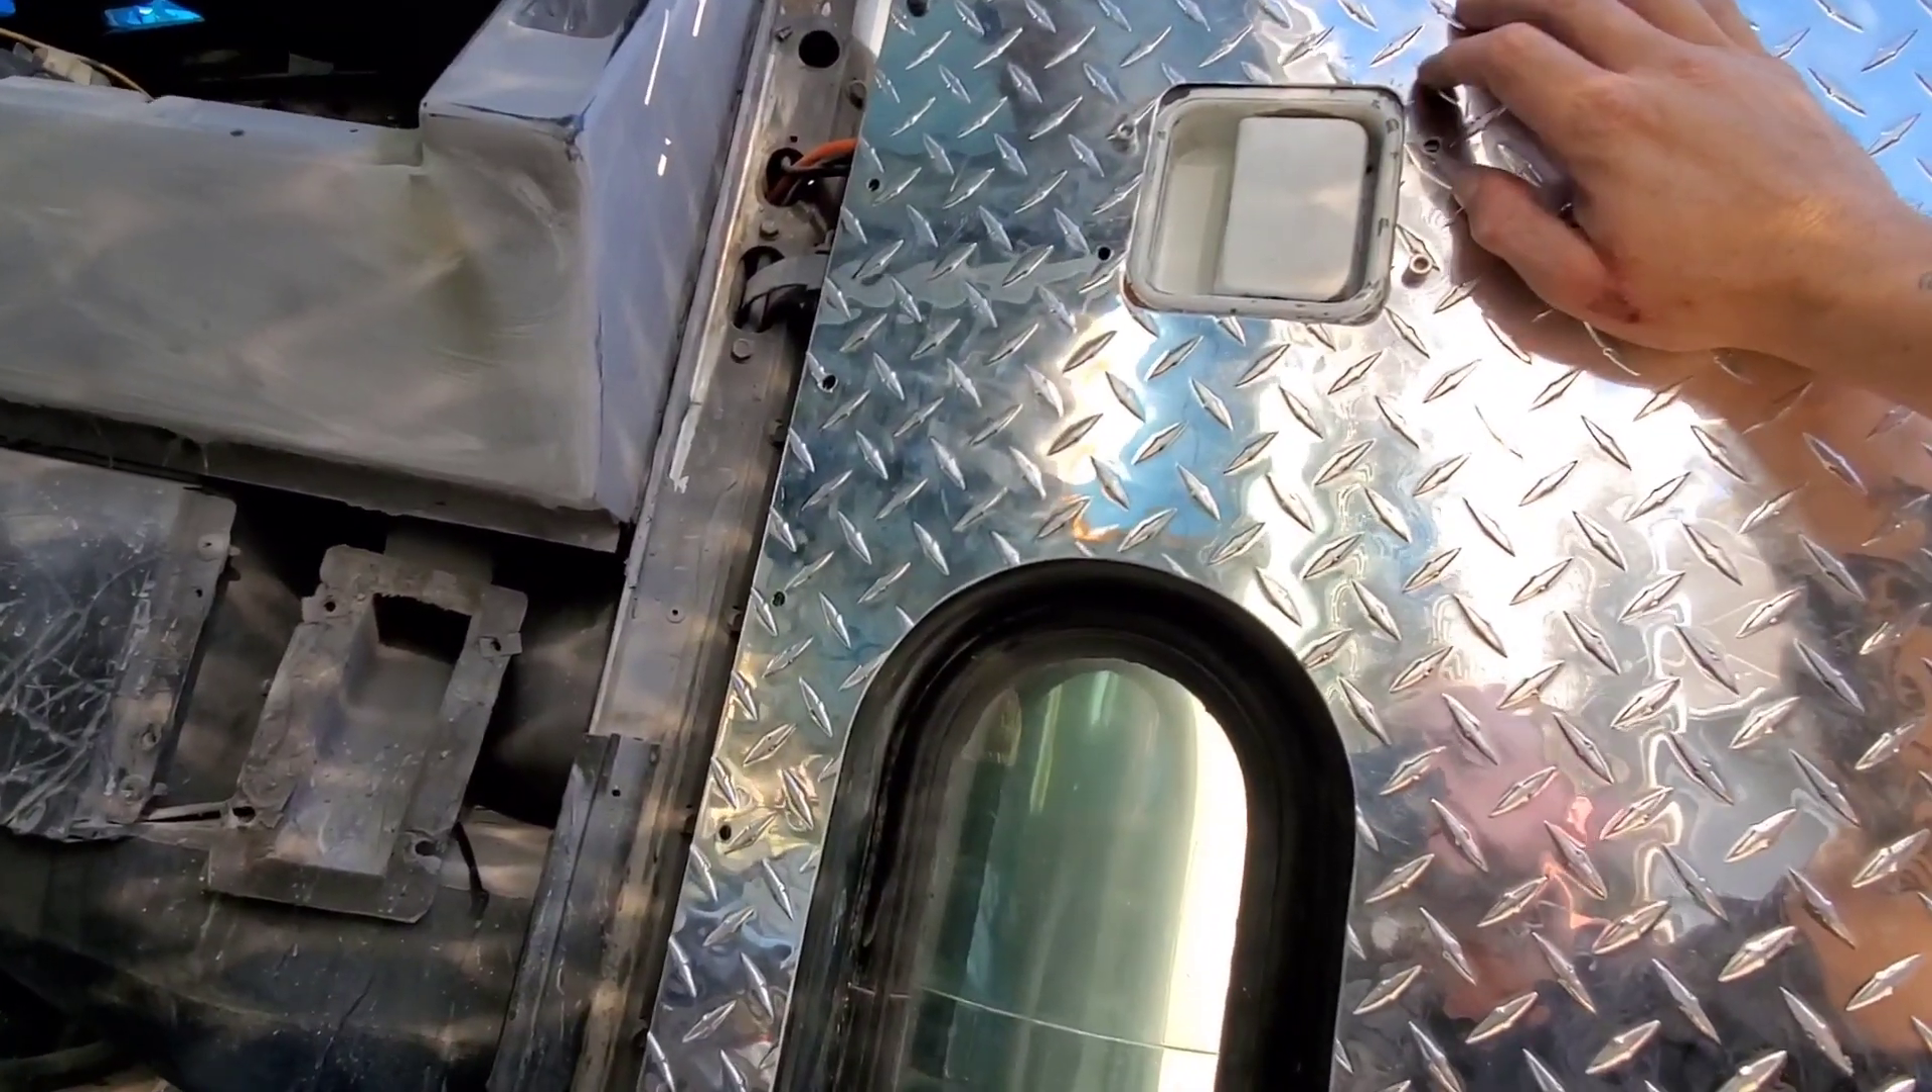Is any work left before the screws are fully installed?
Yes.